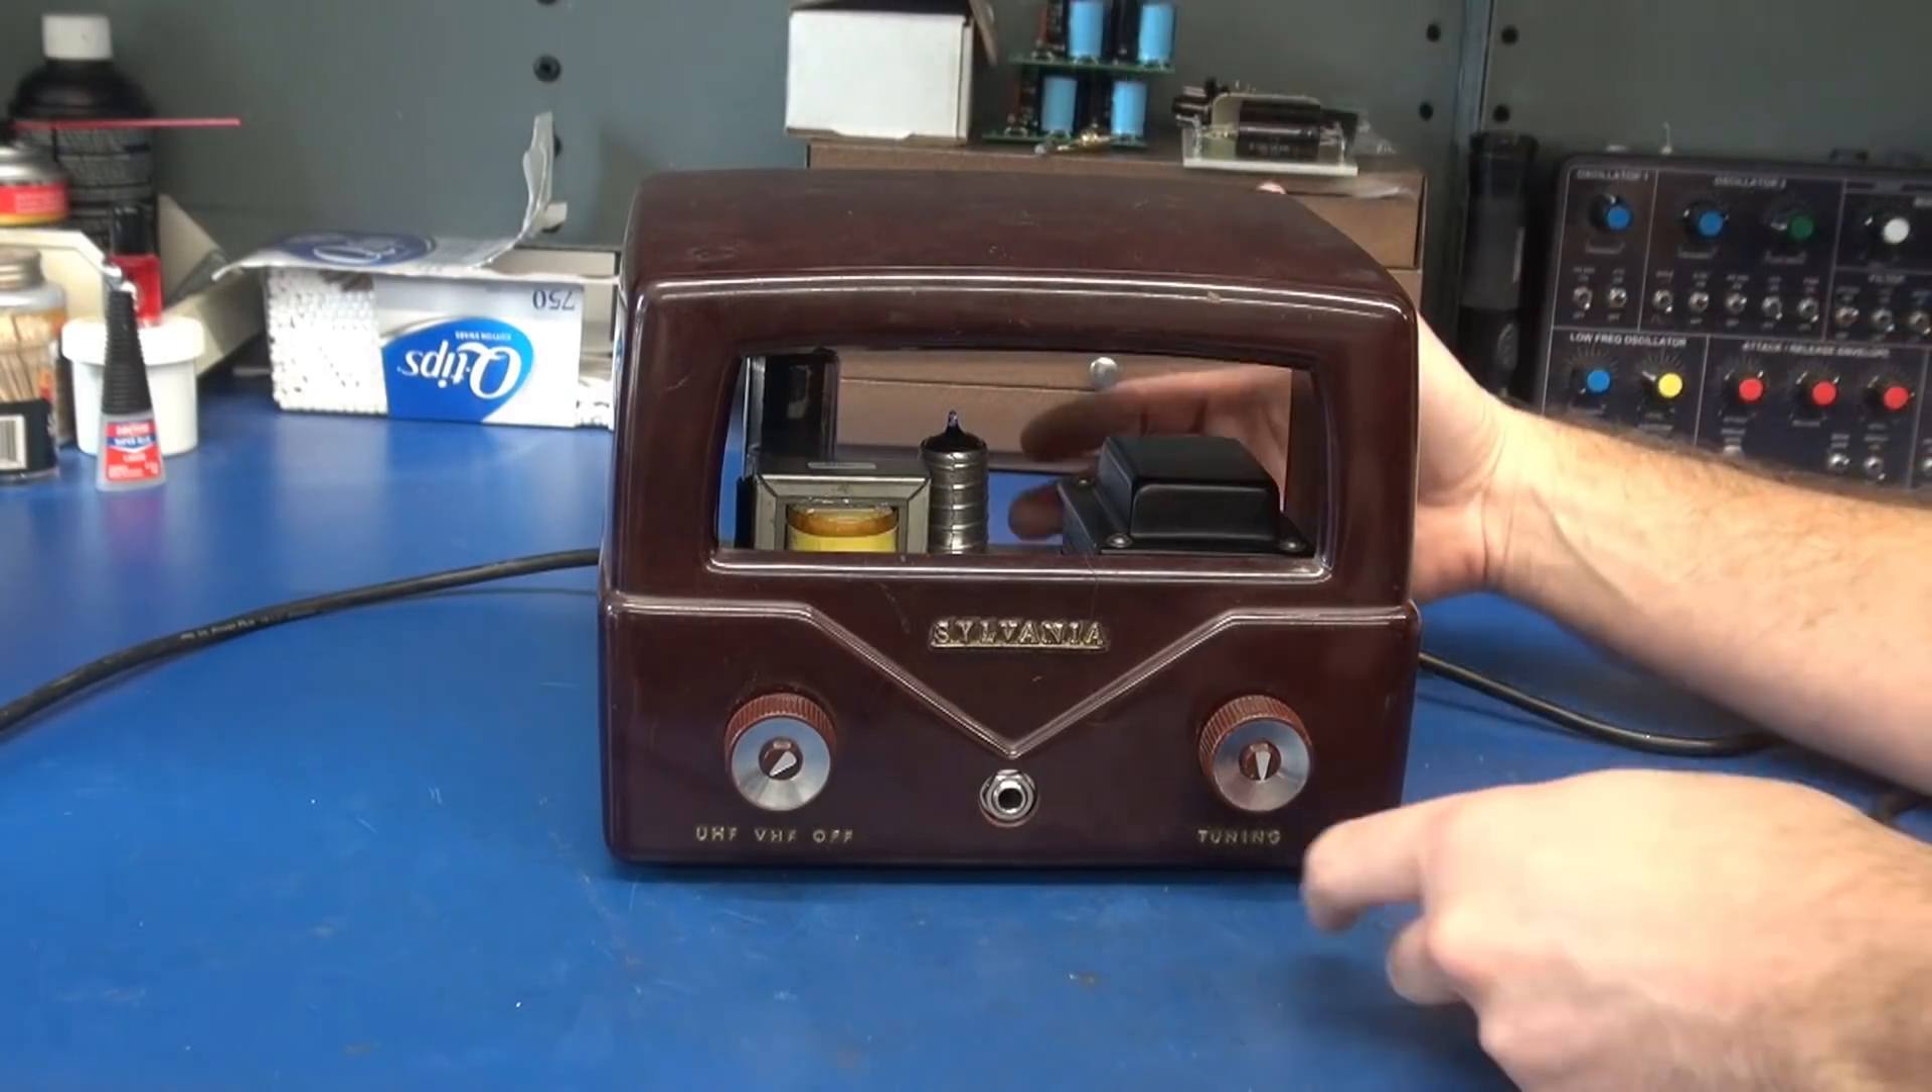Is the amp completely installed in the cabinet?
Yes.